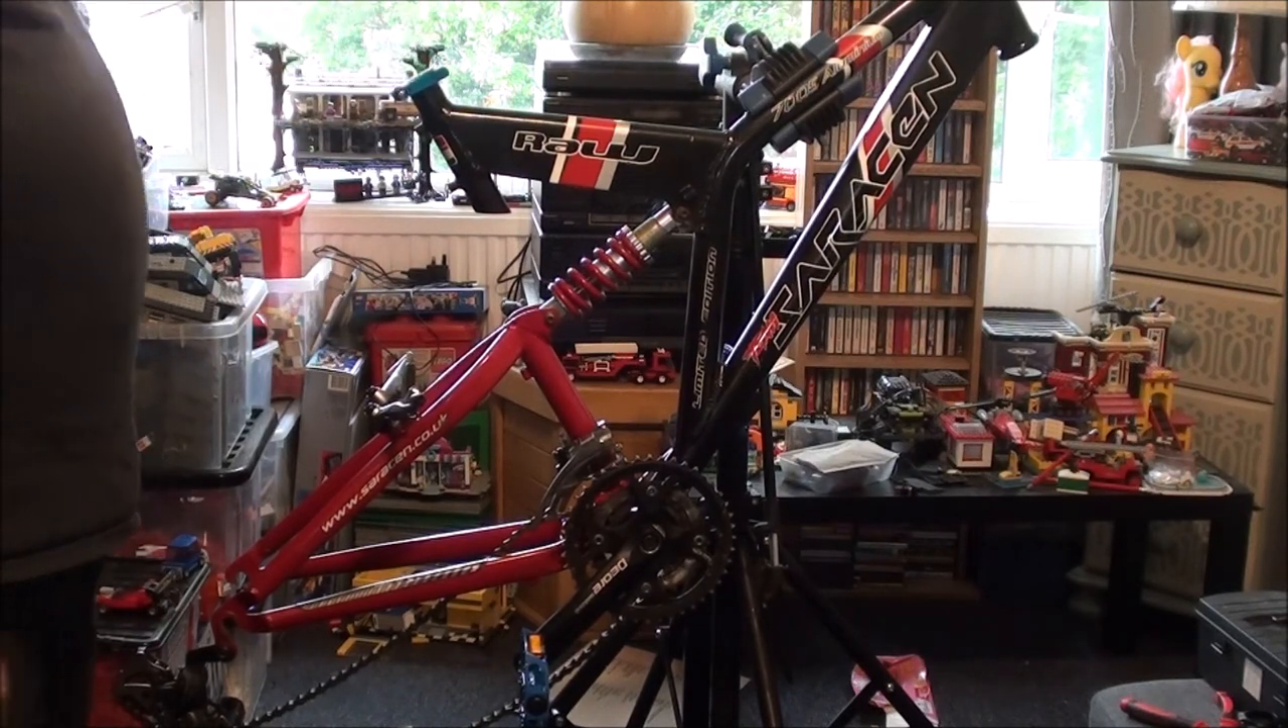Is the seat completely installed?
No.